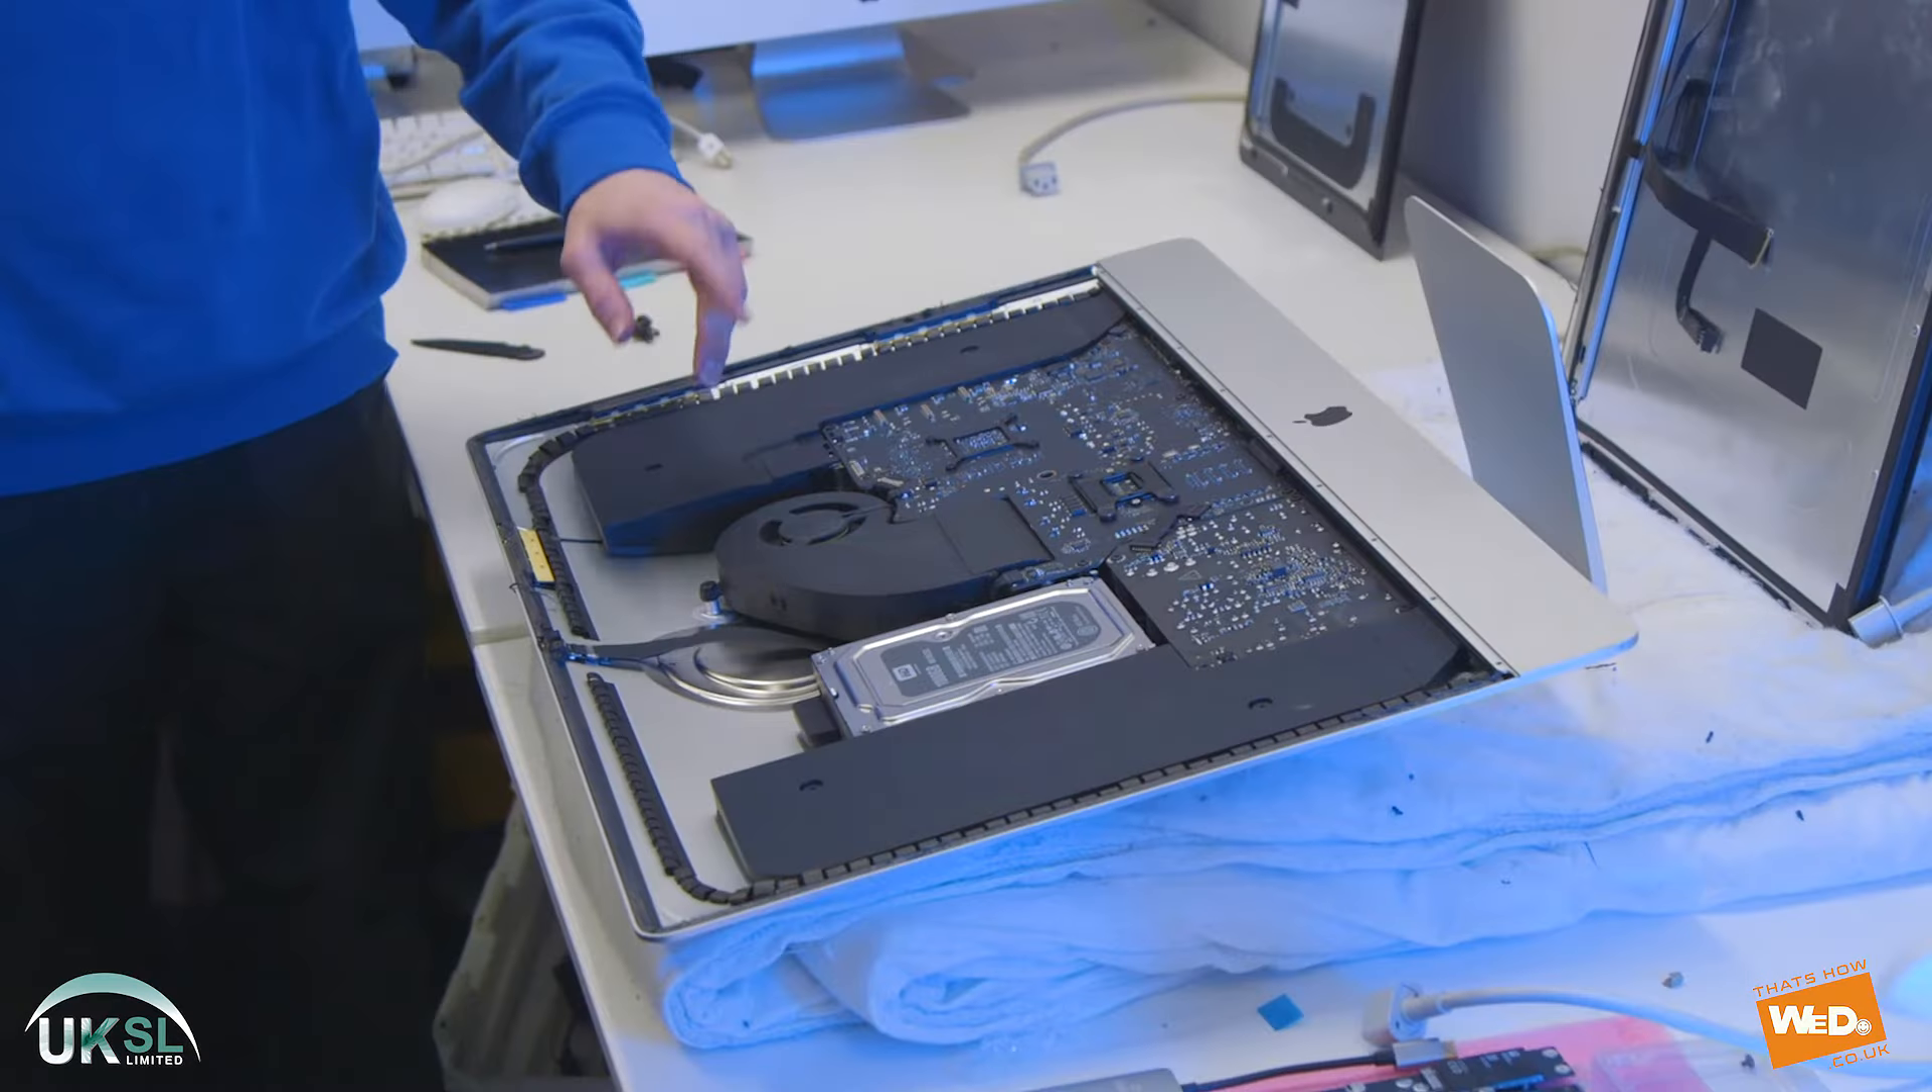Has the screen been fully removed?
Yes.